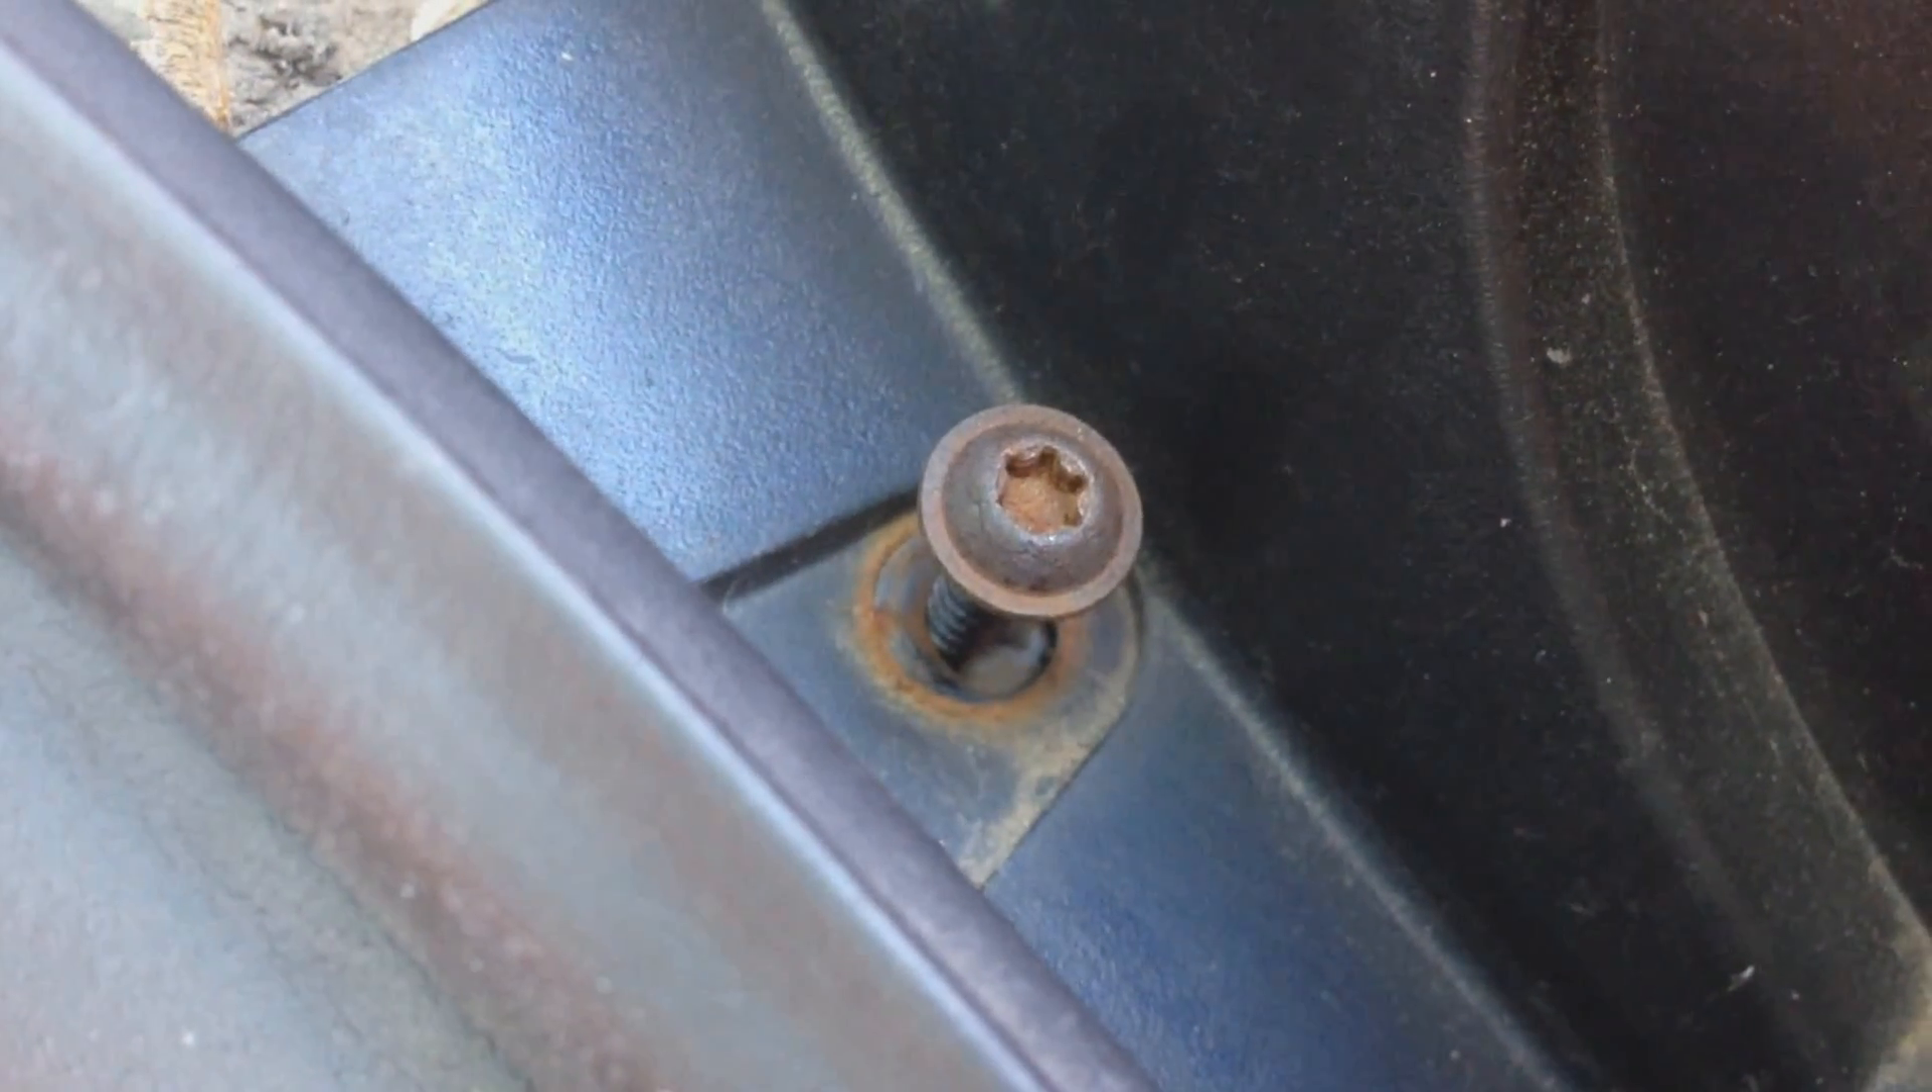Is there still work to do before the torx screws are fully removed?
Yes.